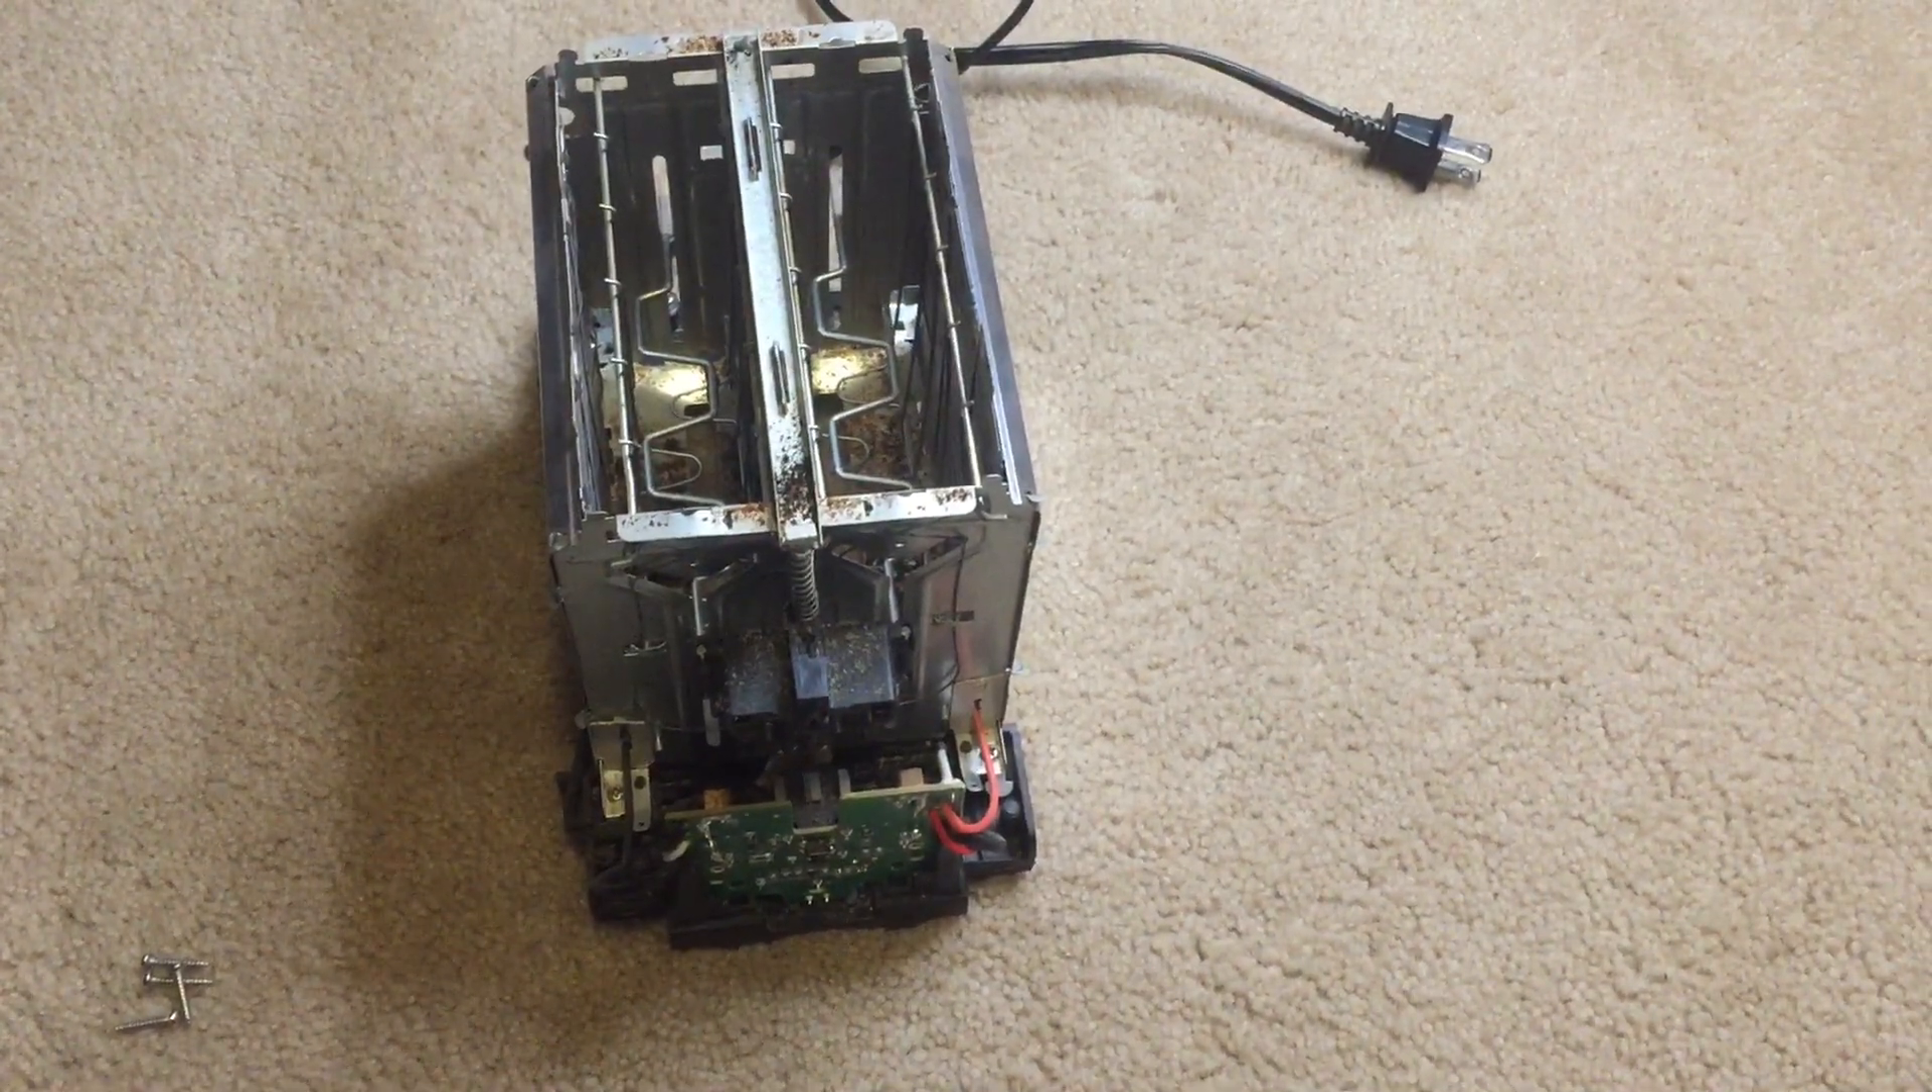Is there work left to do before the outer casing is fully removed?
No.